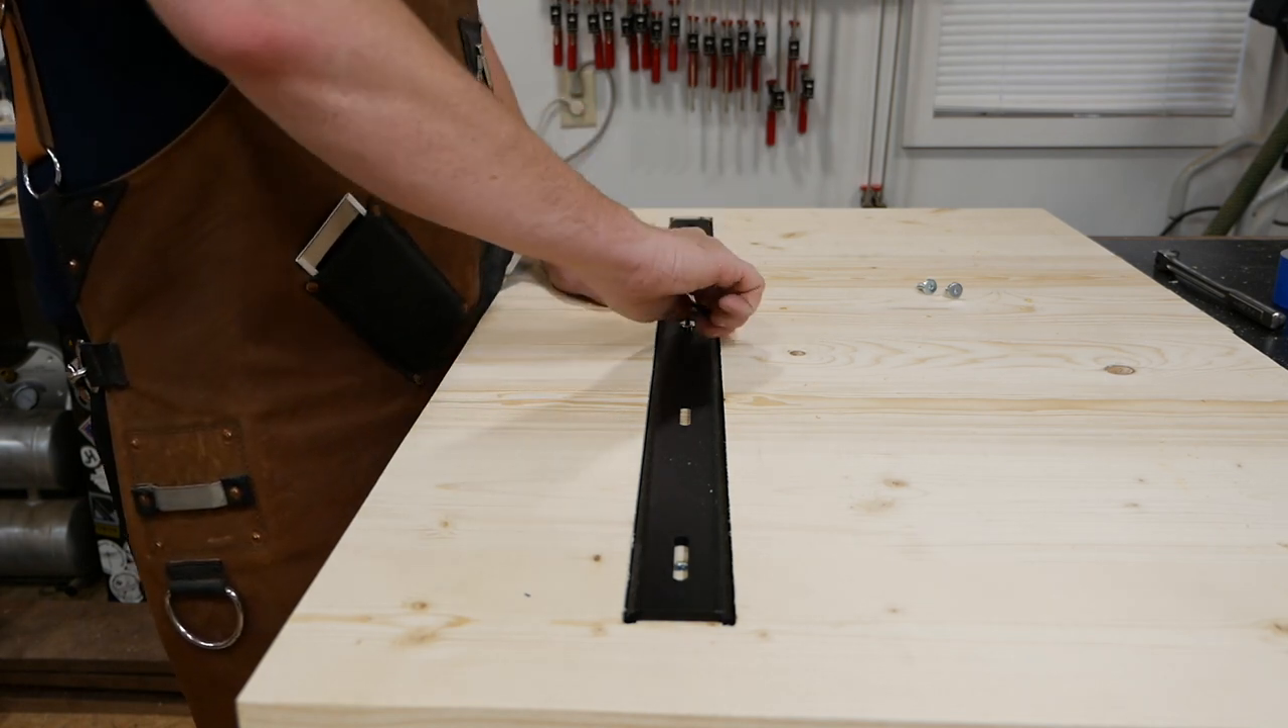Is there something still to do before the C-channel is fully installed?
Yes.